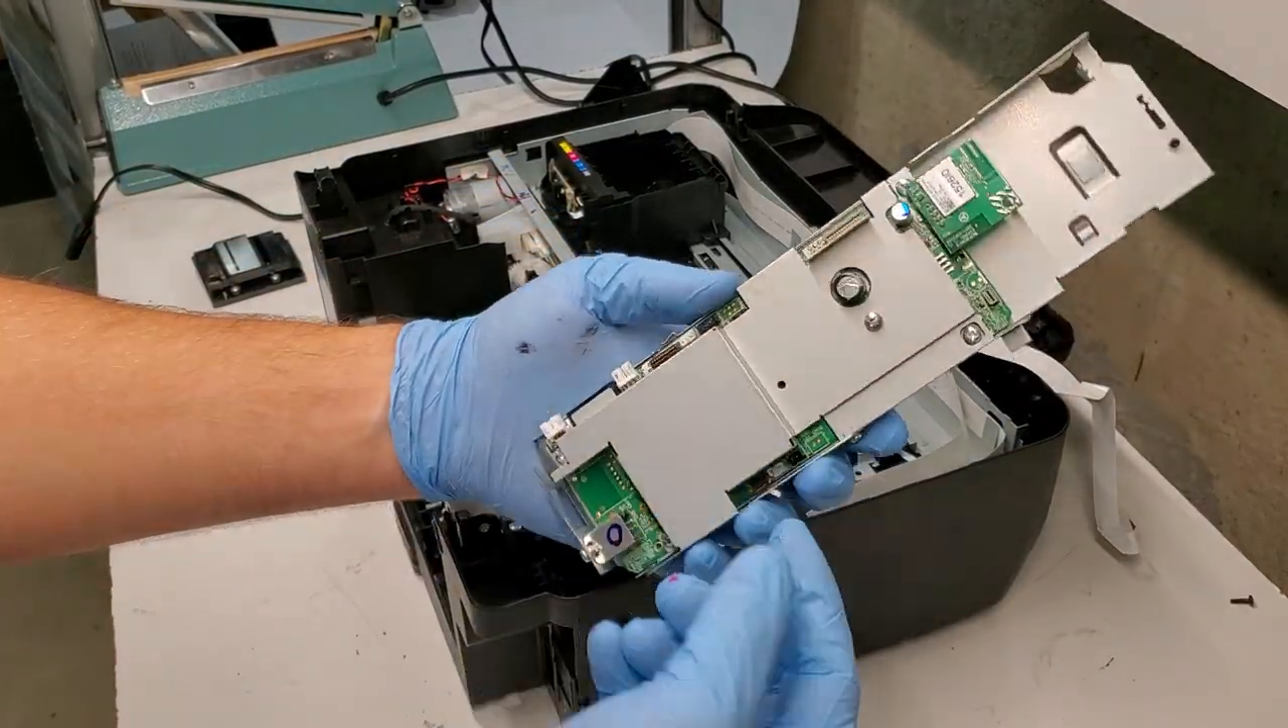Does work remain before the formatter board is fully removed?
No.